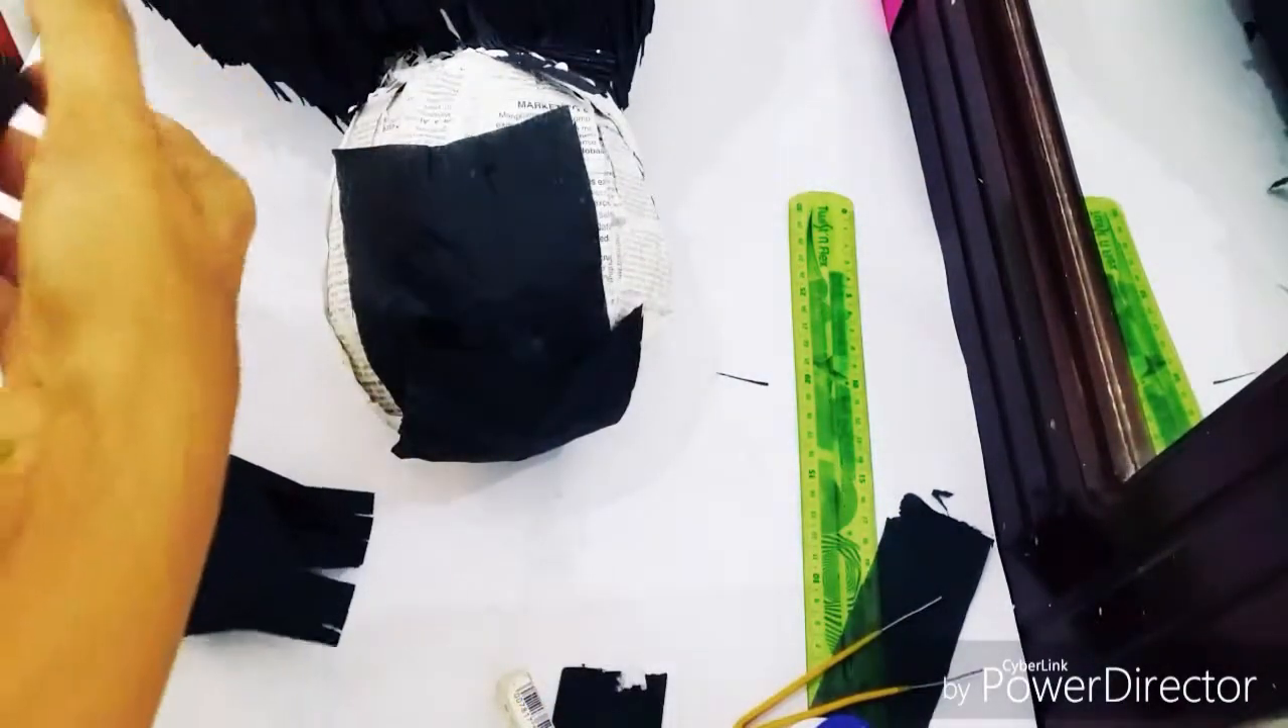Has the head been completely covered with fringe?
No.